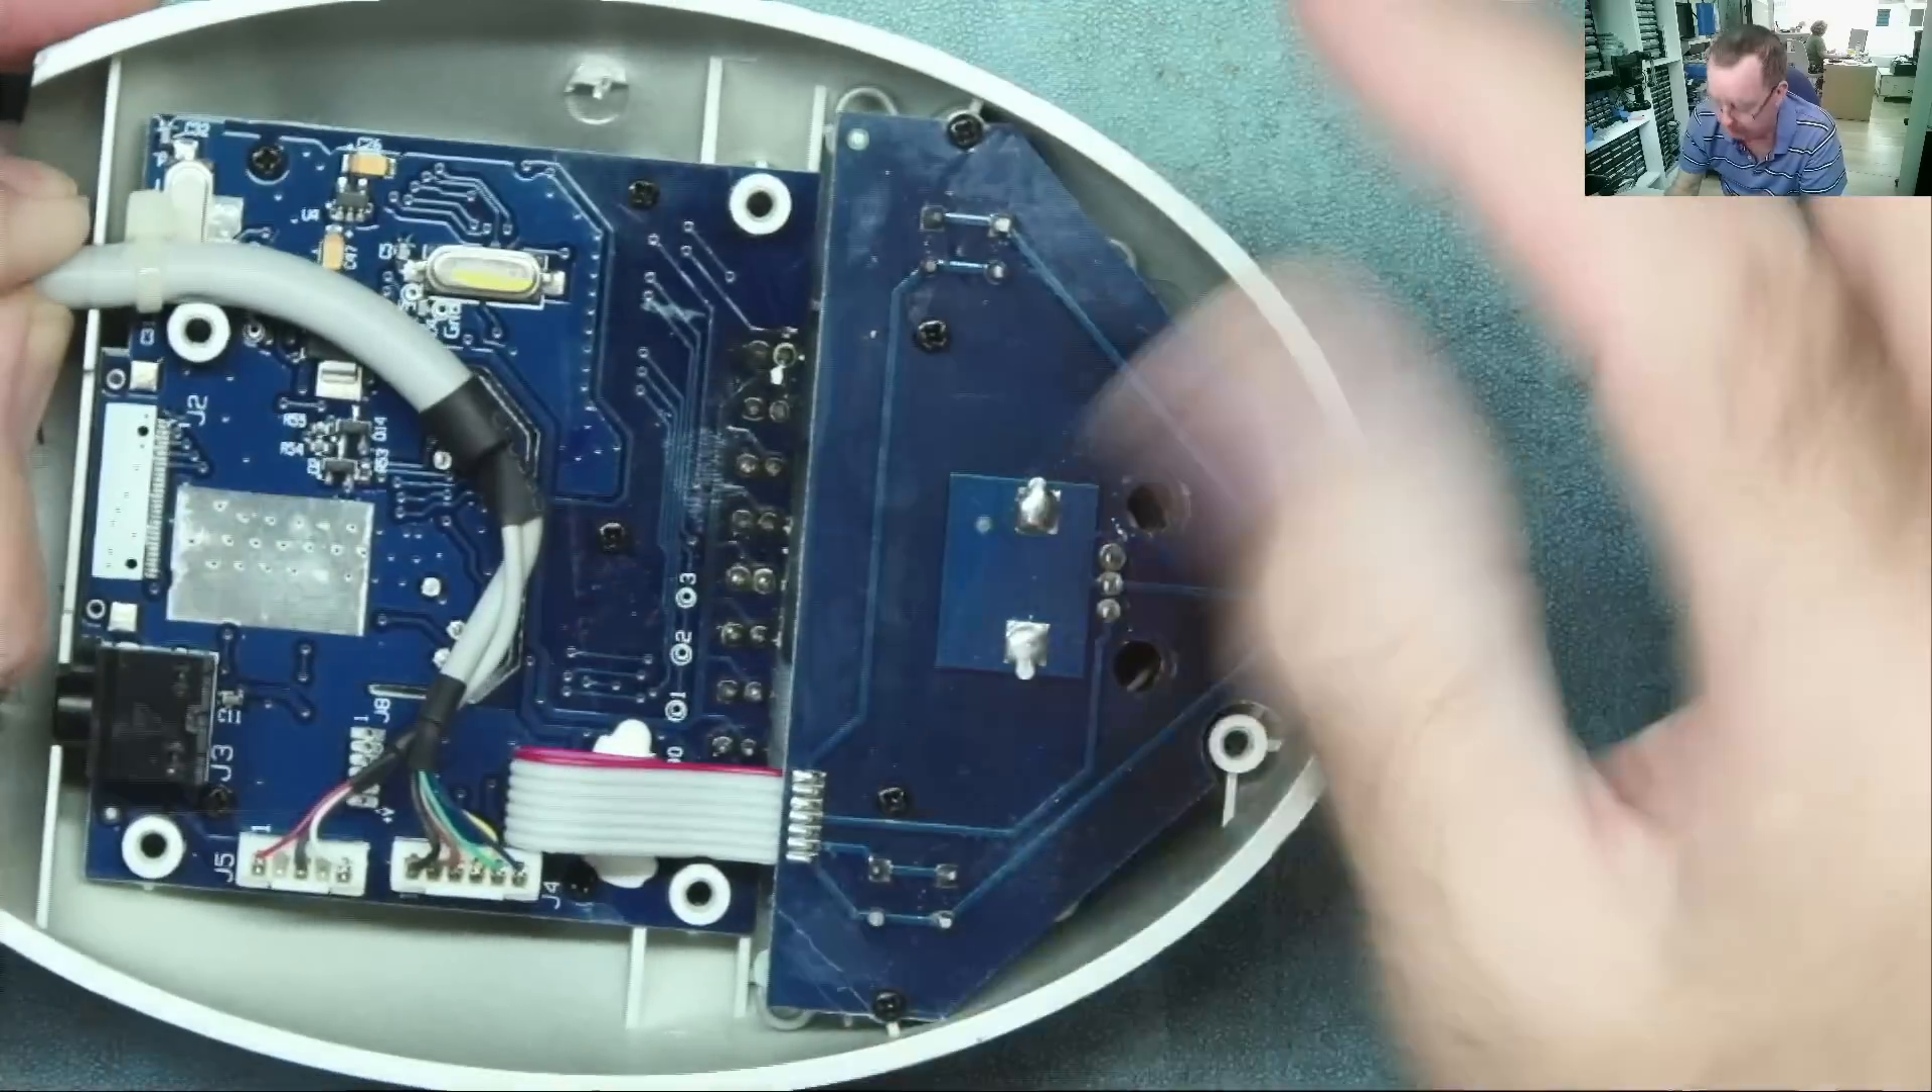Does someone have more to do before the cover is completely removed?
No.